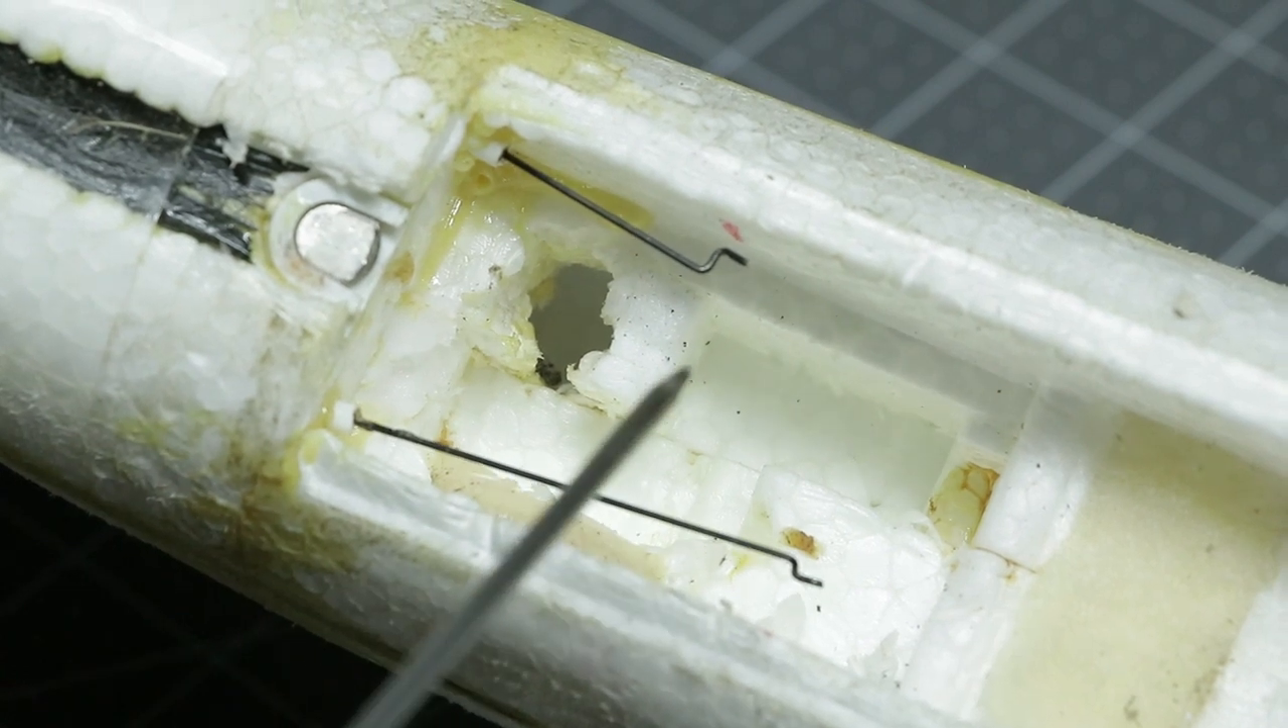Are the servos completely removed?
Yes.